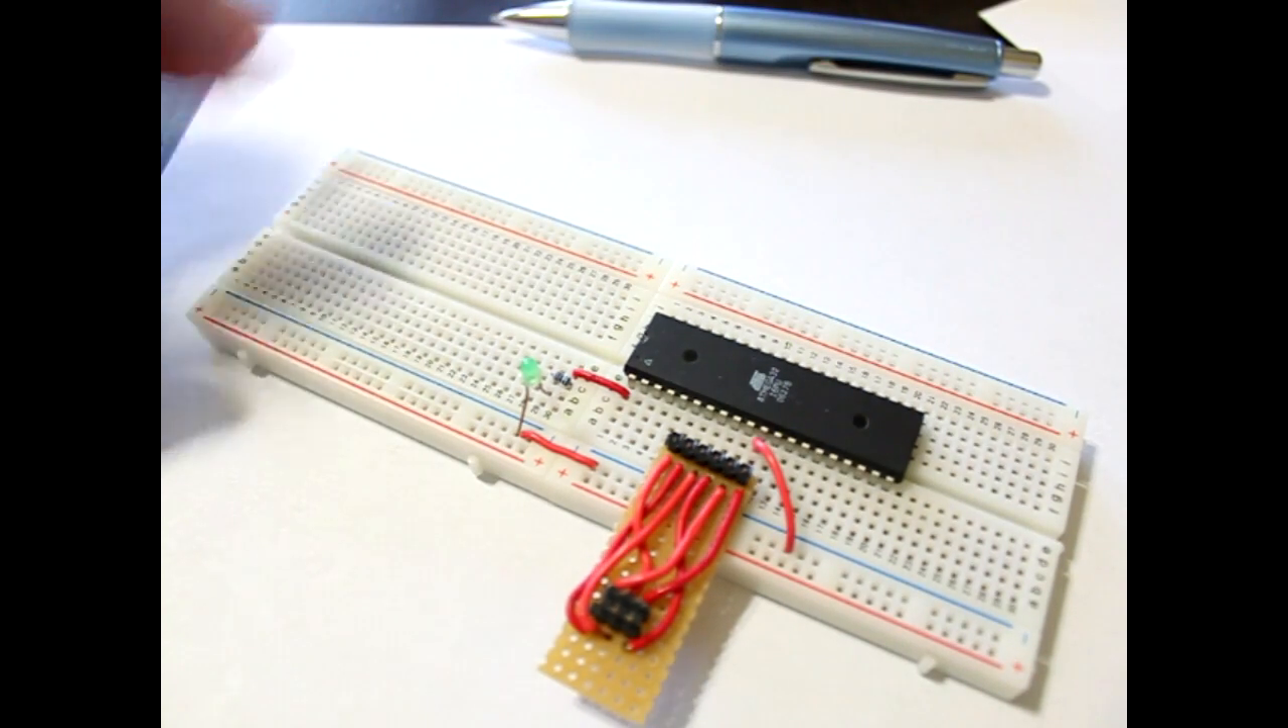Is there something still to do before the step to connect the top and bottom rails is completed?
Yes.